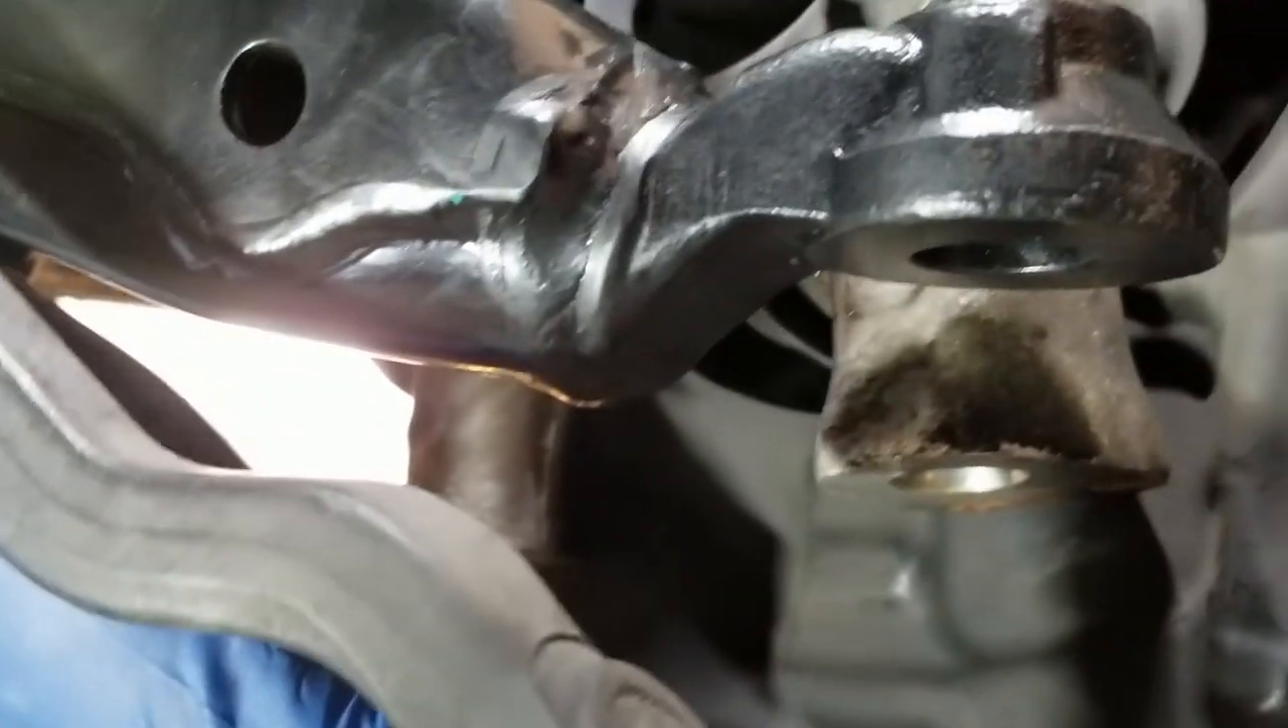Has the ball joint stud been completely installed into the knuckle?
No.